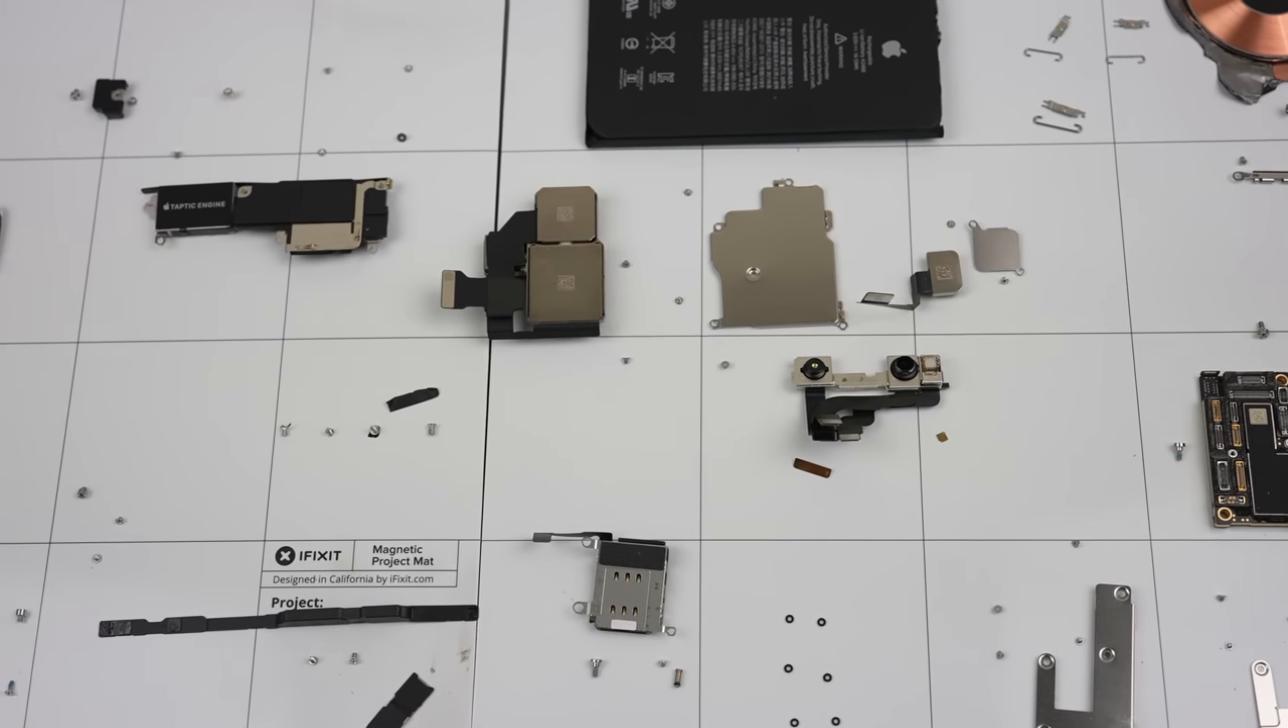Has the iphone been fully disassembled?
Yes.